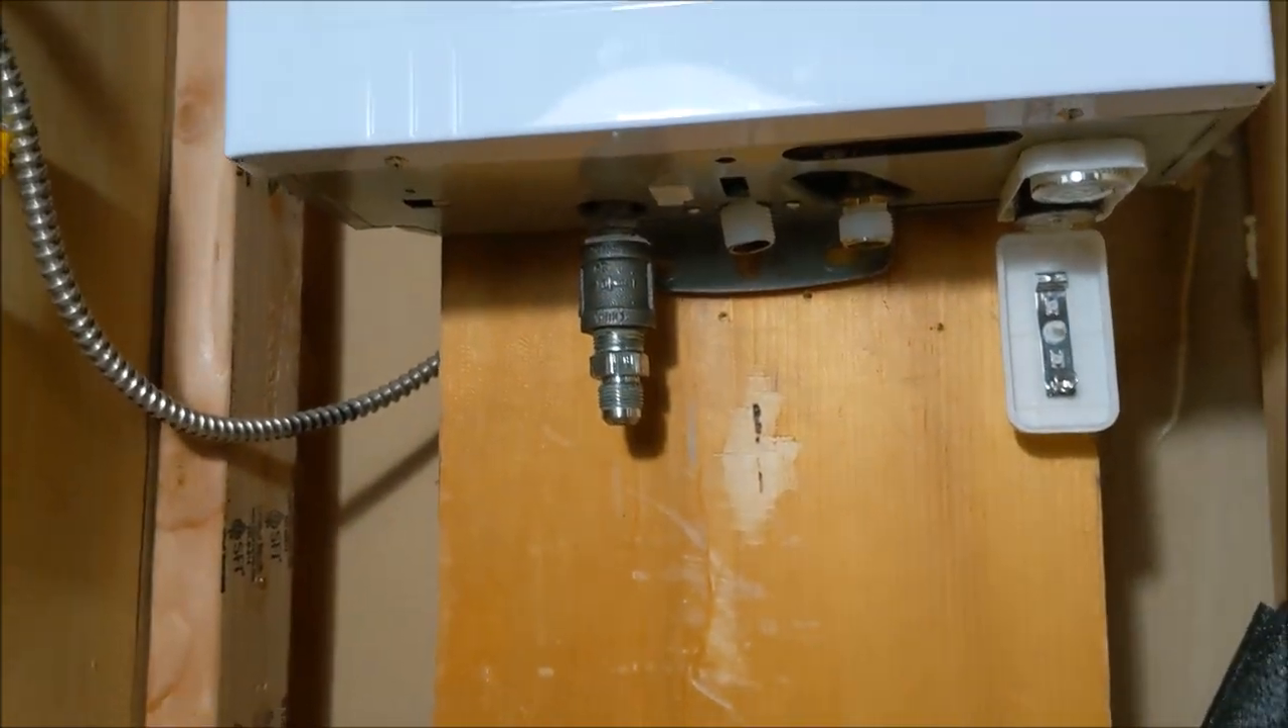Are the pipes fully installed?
No.